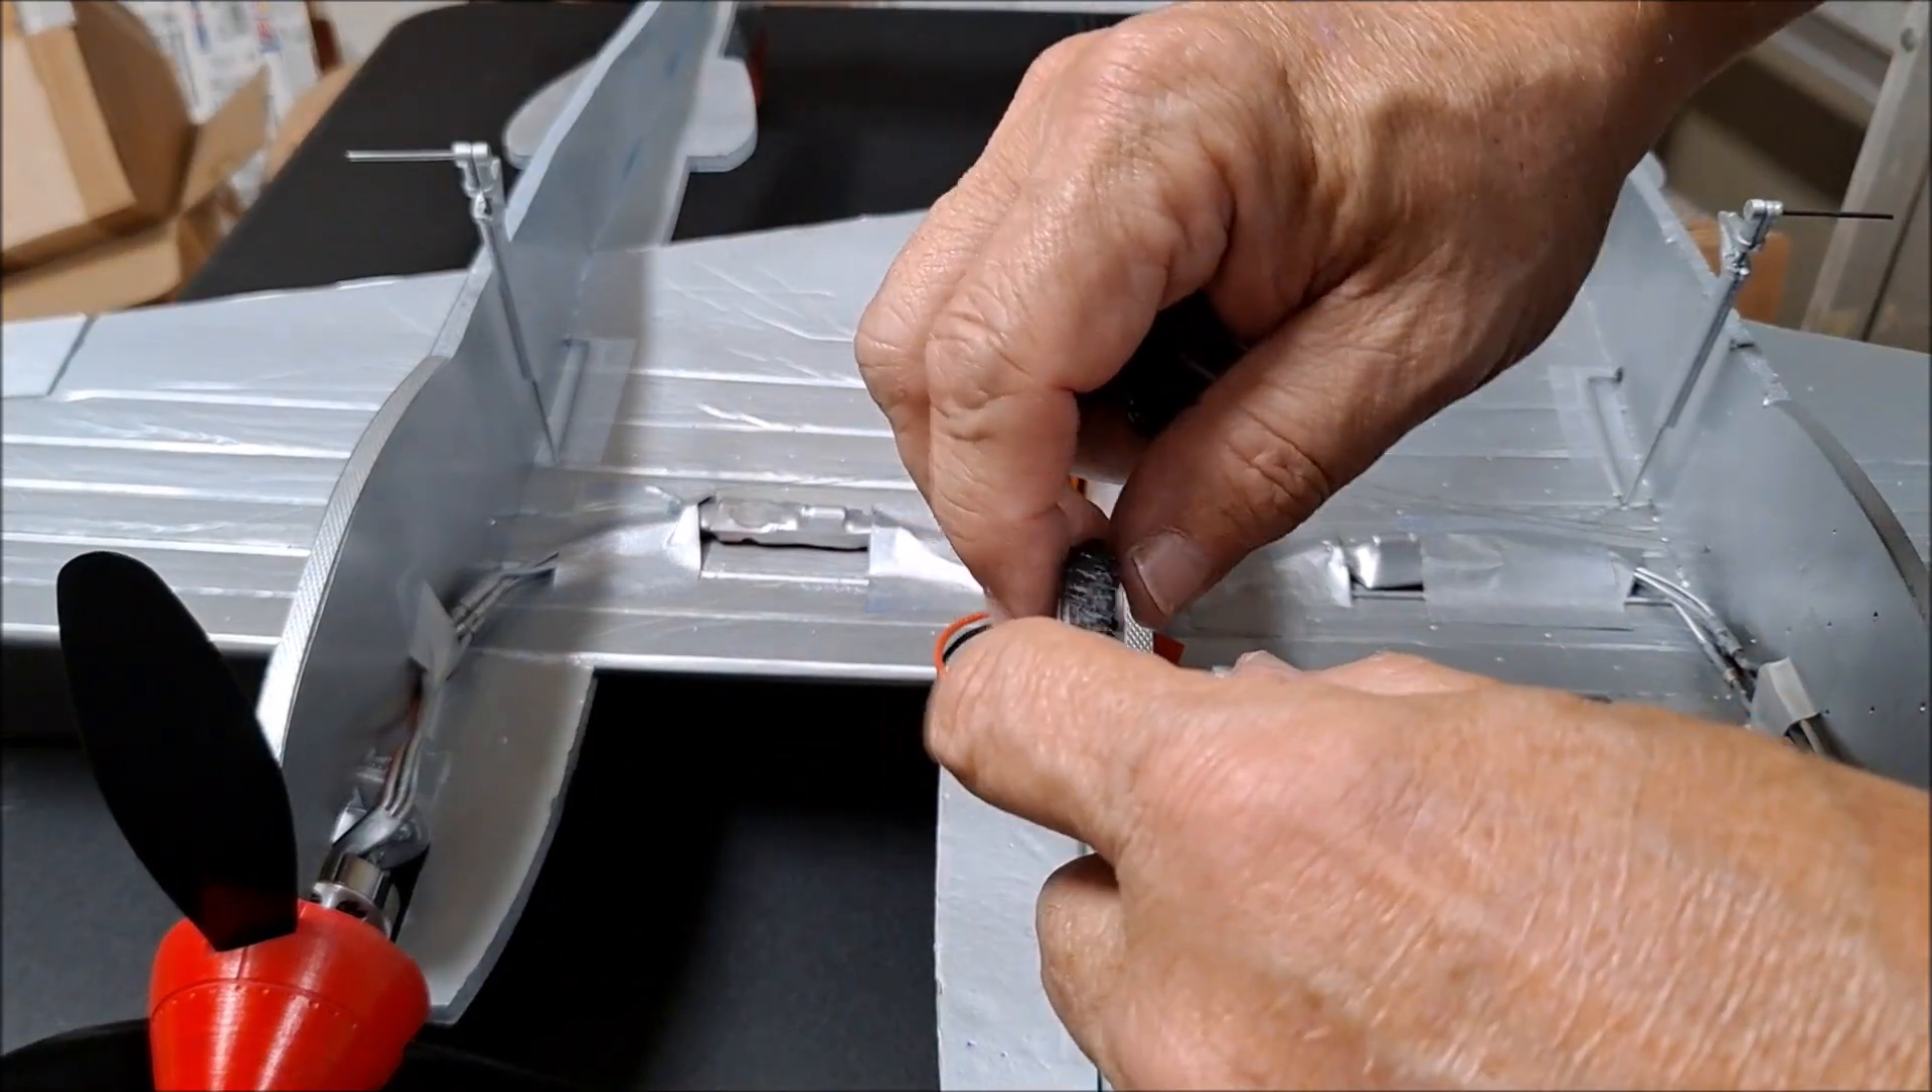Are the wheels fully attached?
No.